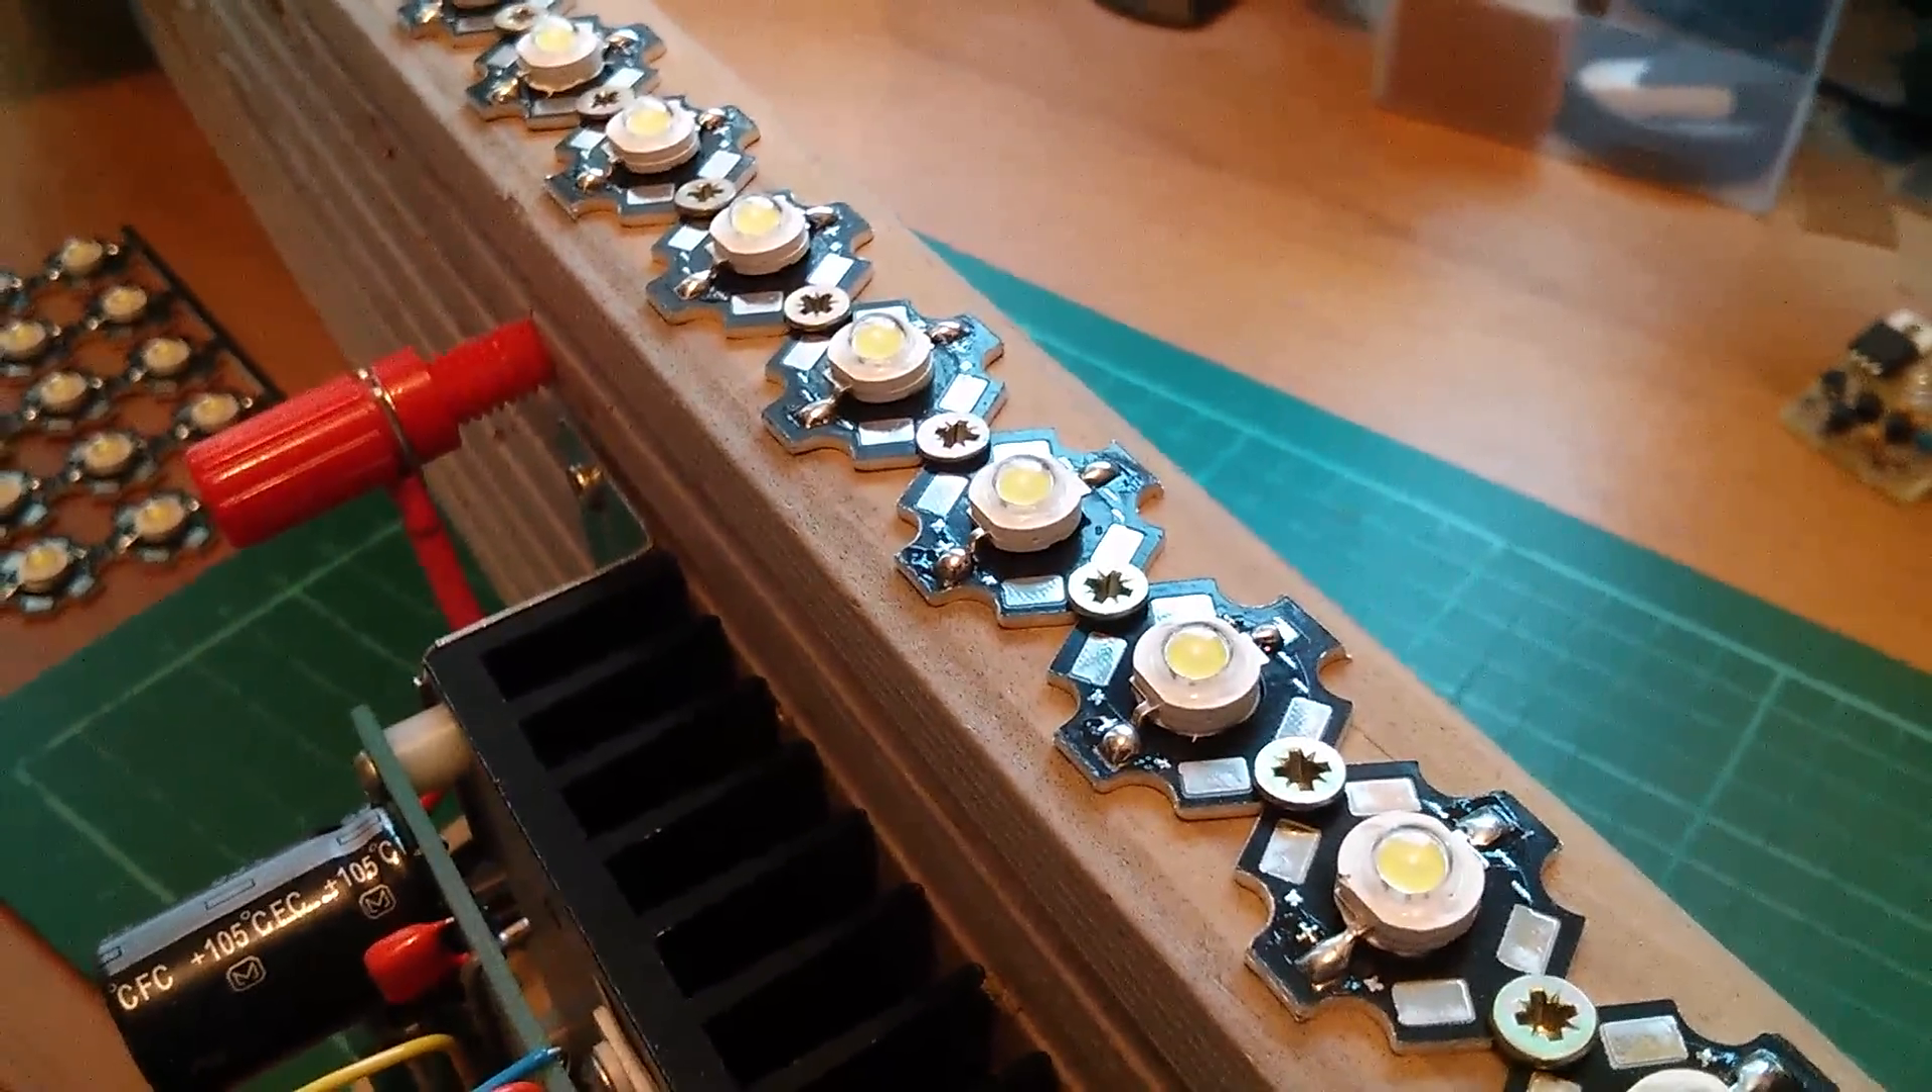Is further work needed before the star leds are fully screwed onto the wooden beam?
No.